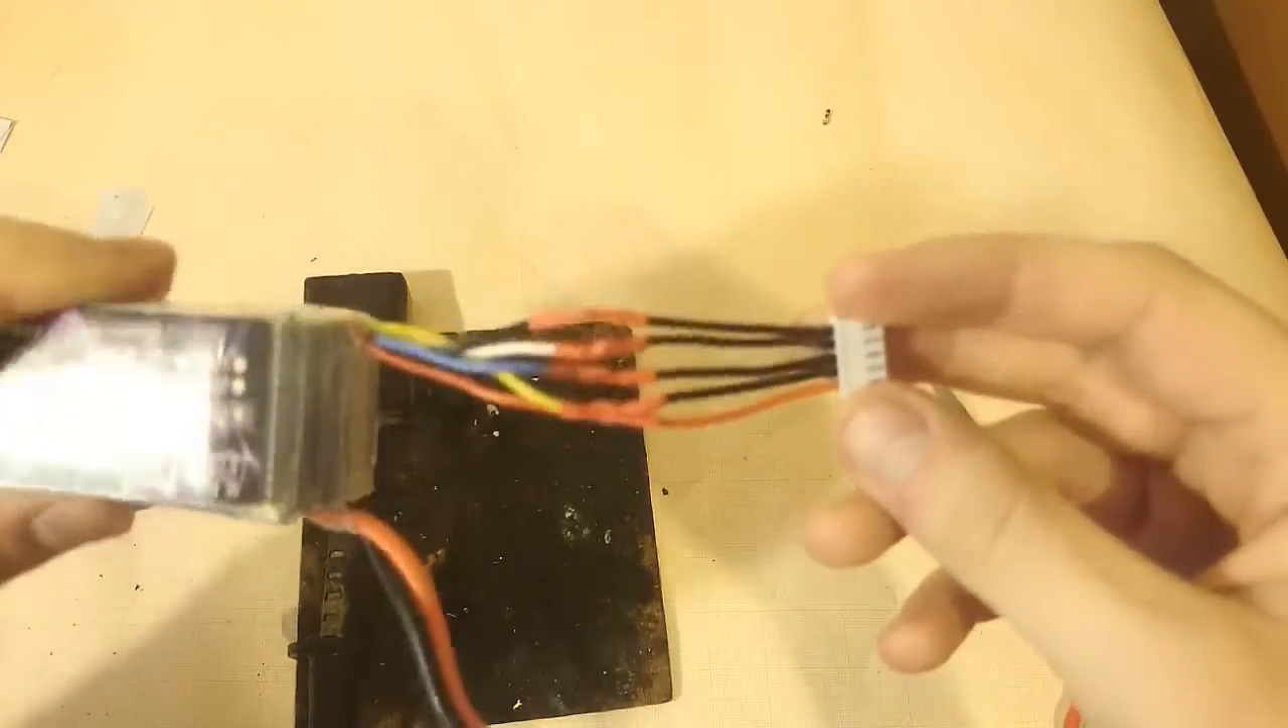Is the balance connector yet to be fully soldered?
No.